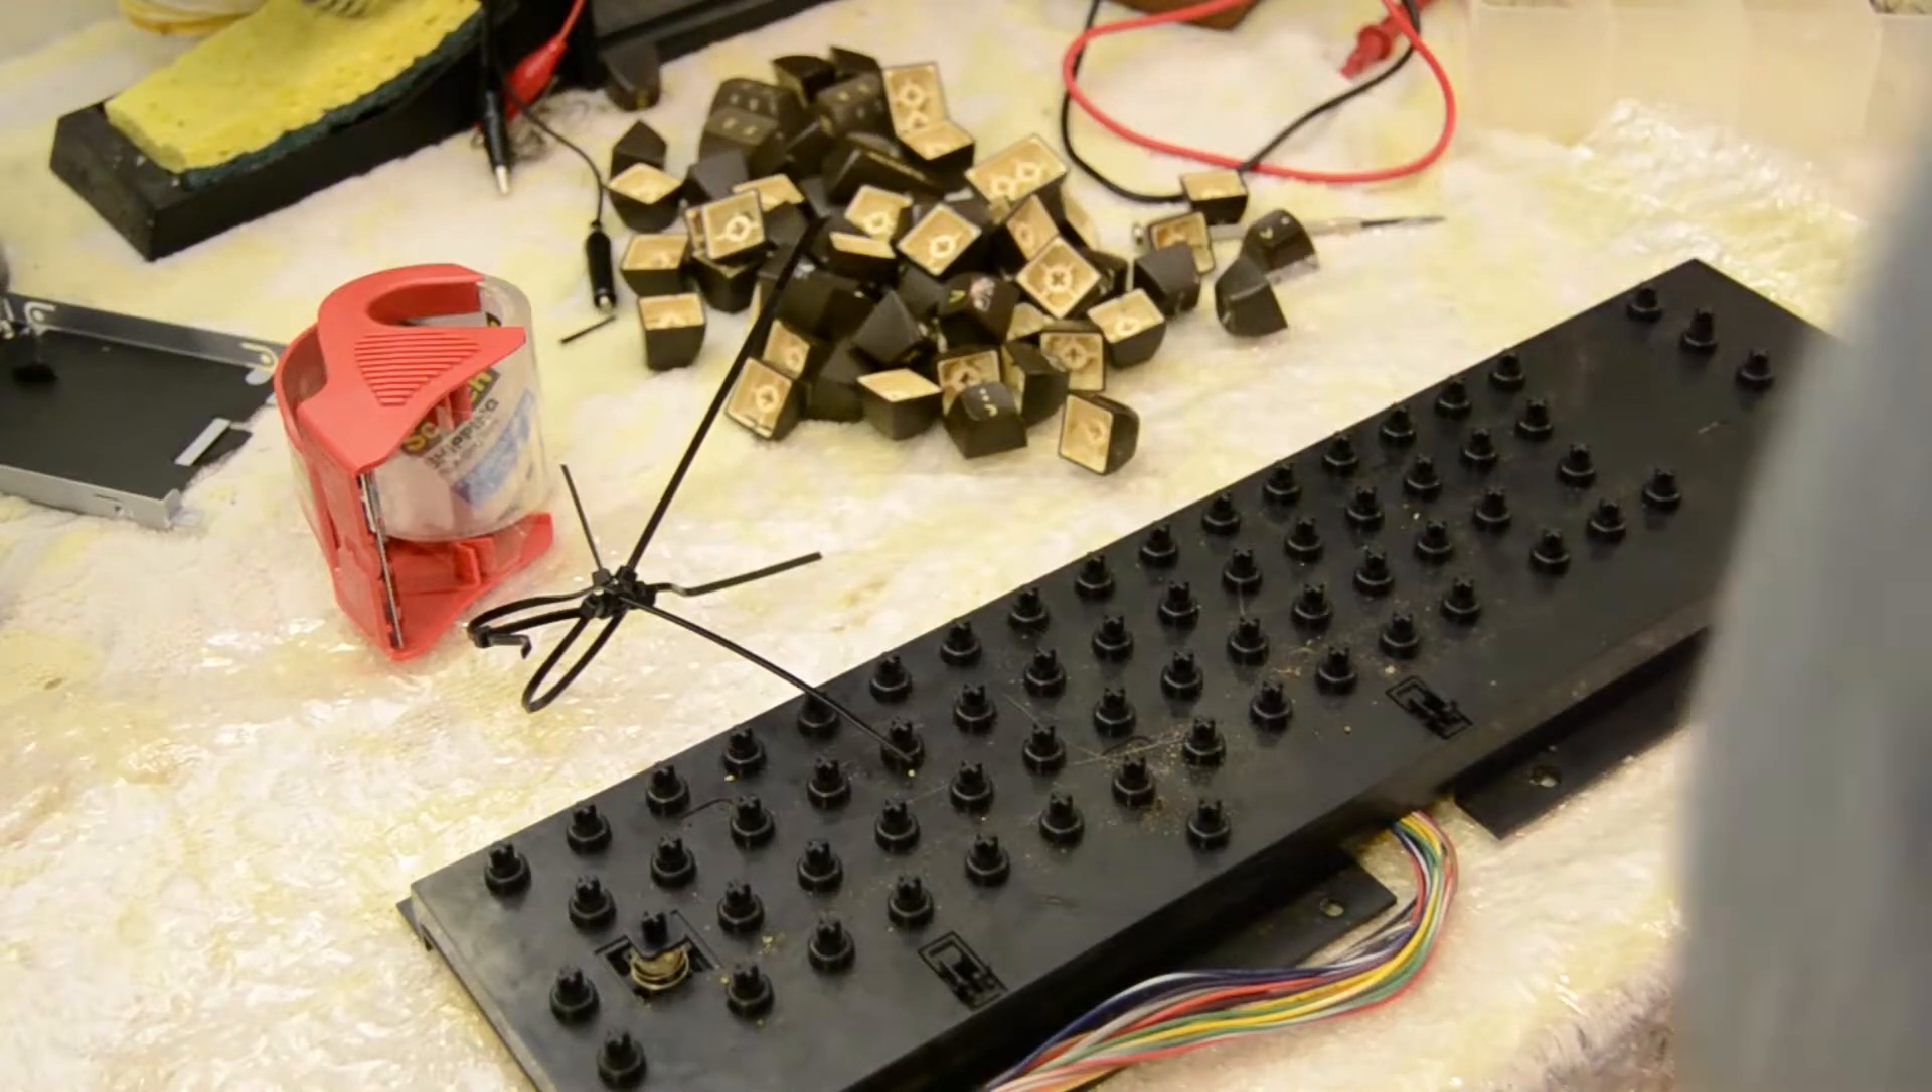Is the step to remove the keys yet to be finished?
No.